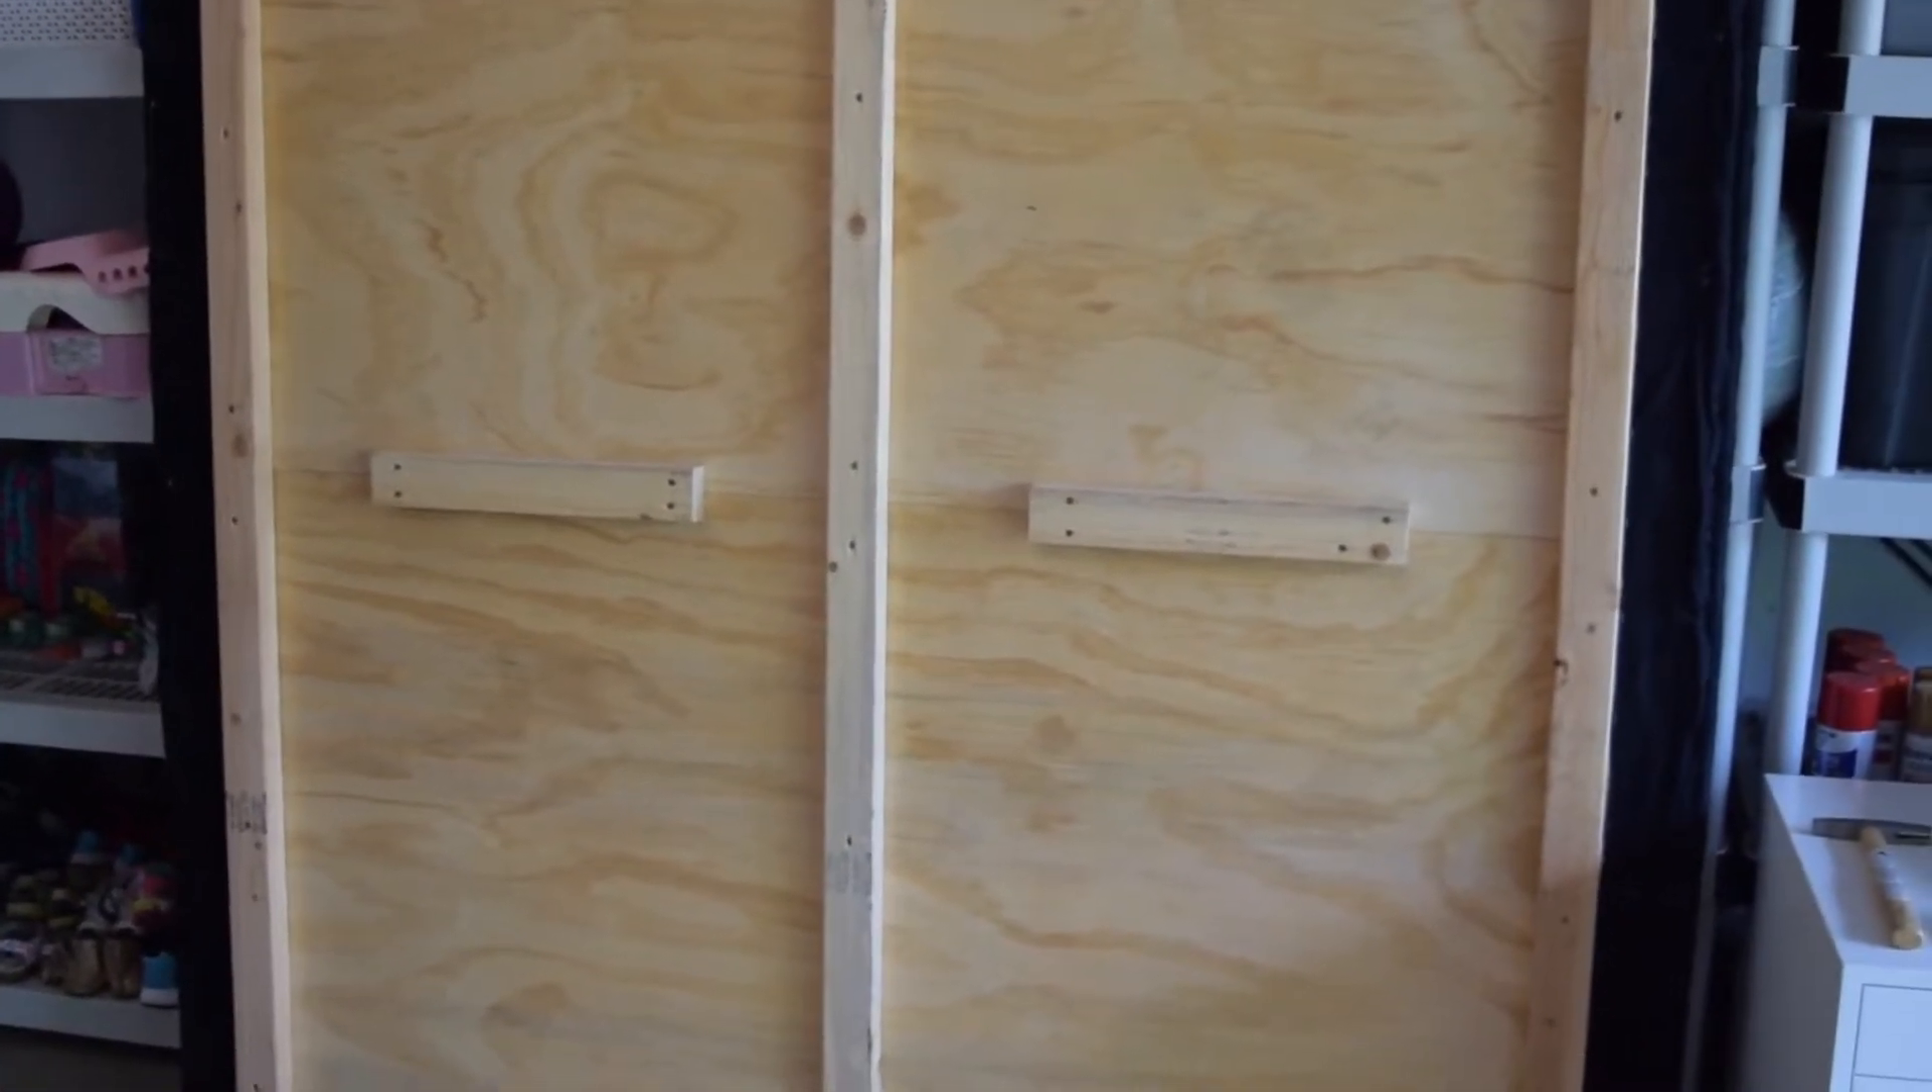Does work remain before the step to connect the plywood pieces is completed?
No.